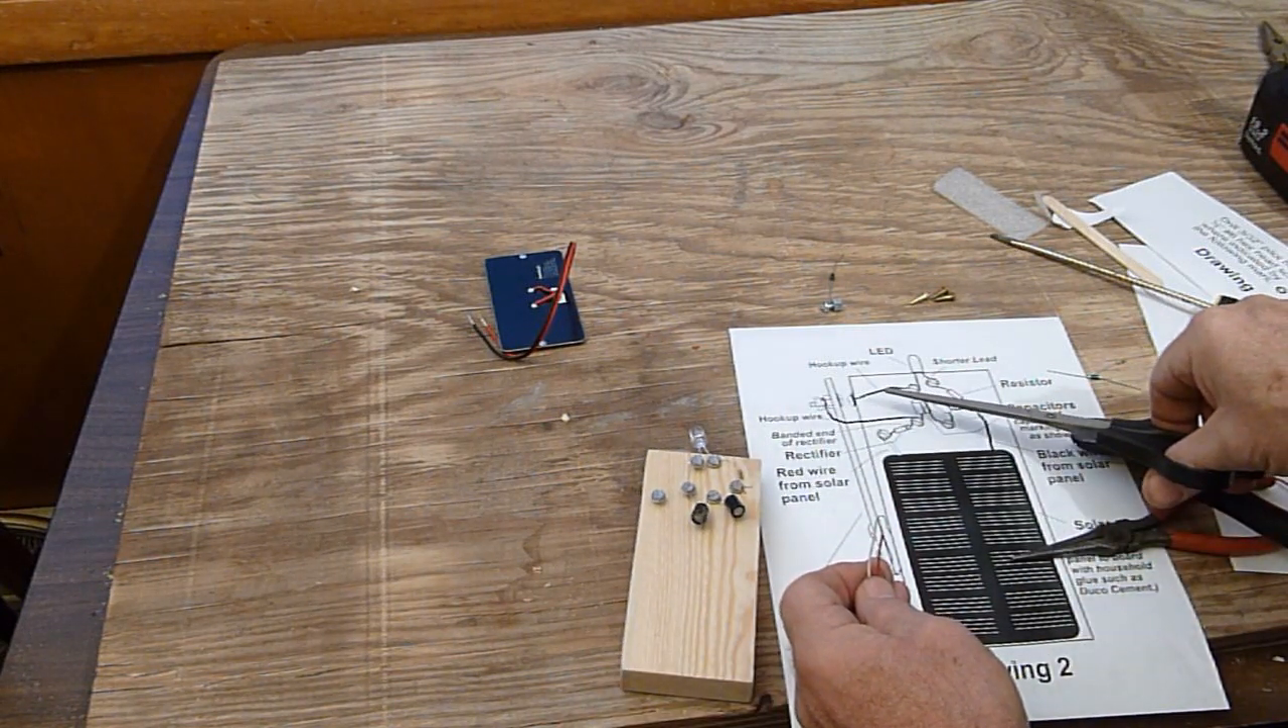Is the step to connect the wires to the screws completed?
No.